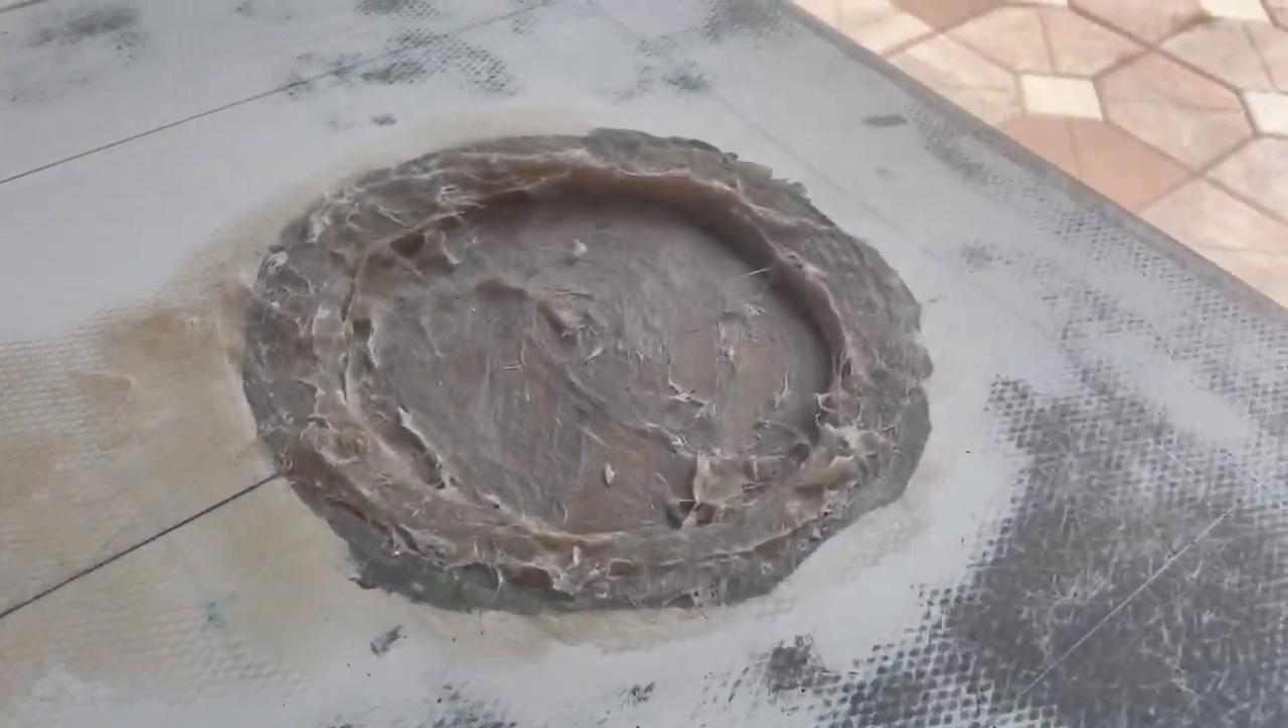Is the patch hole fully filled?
No.